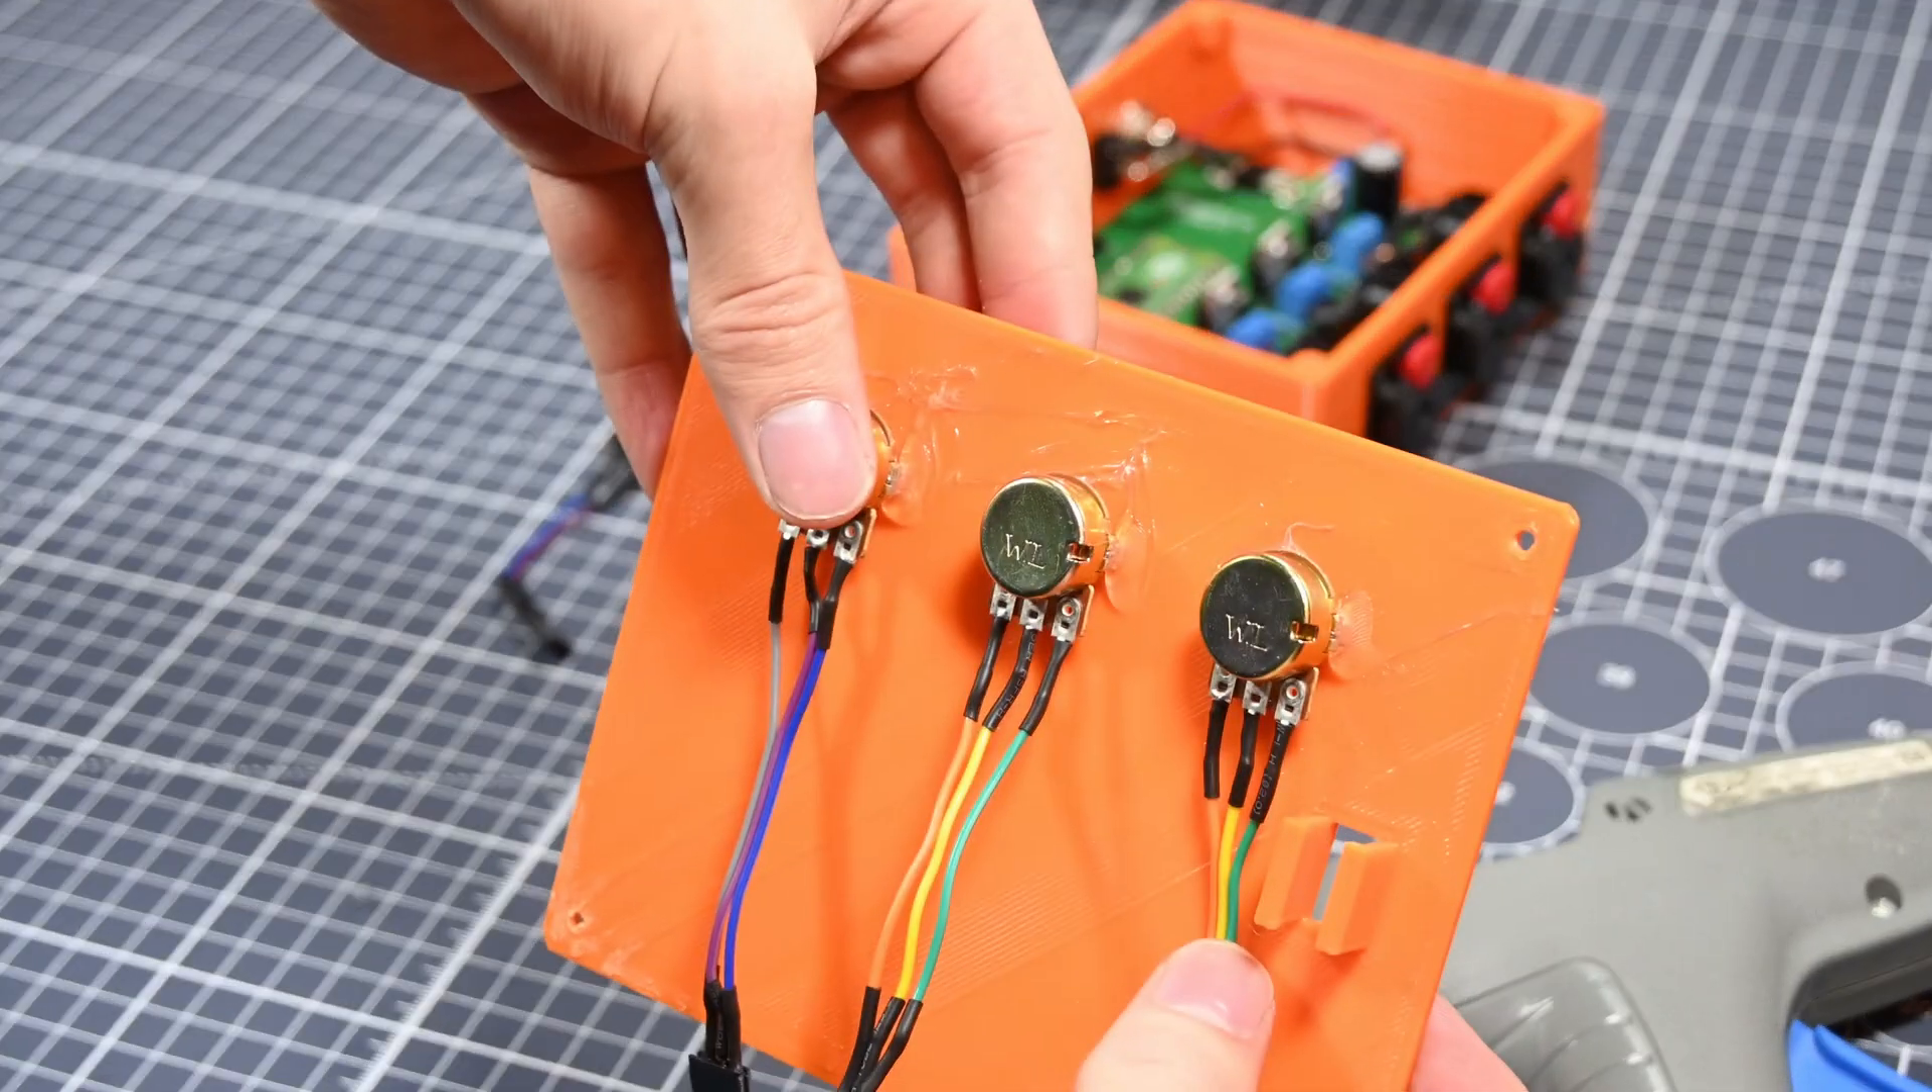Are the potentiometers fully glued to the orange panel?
Yes.